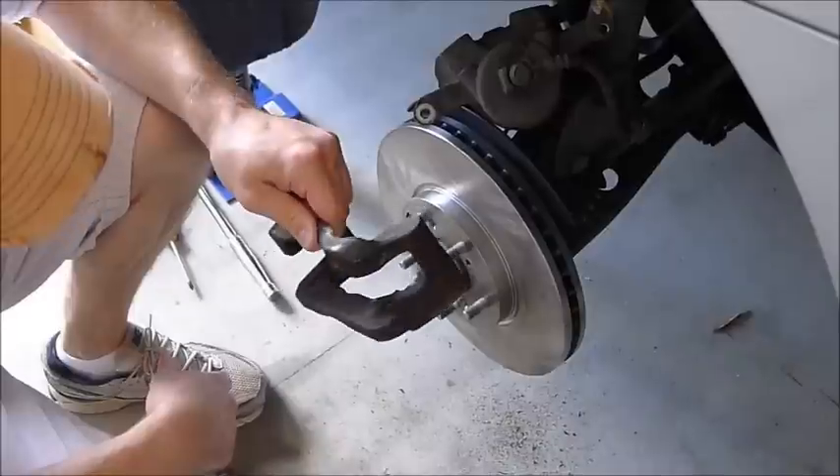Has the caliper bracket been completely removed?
Yes.